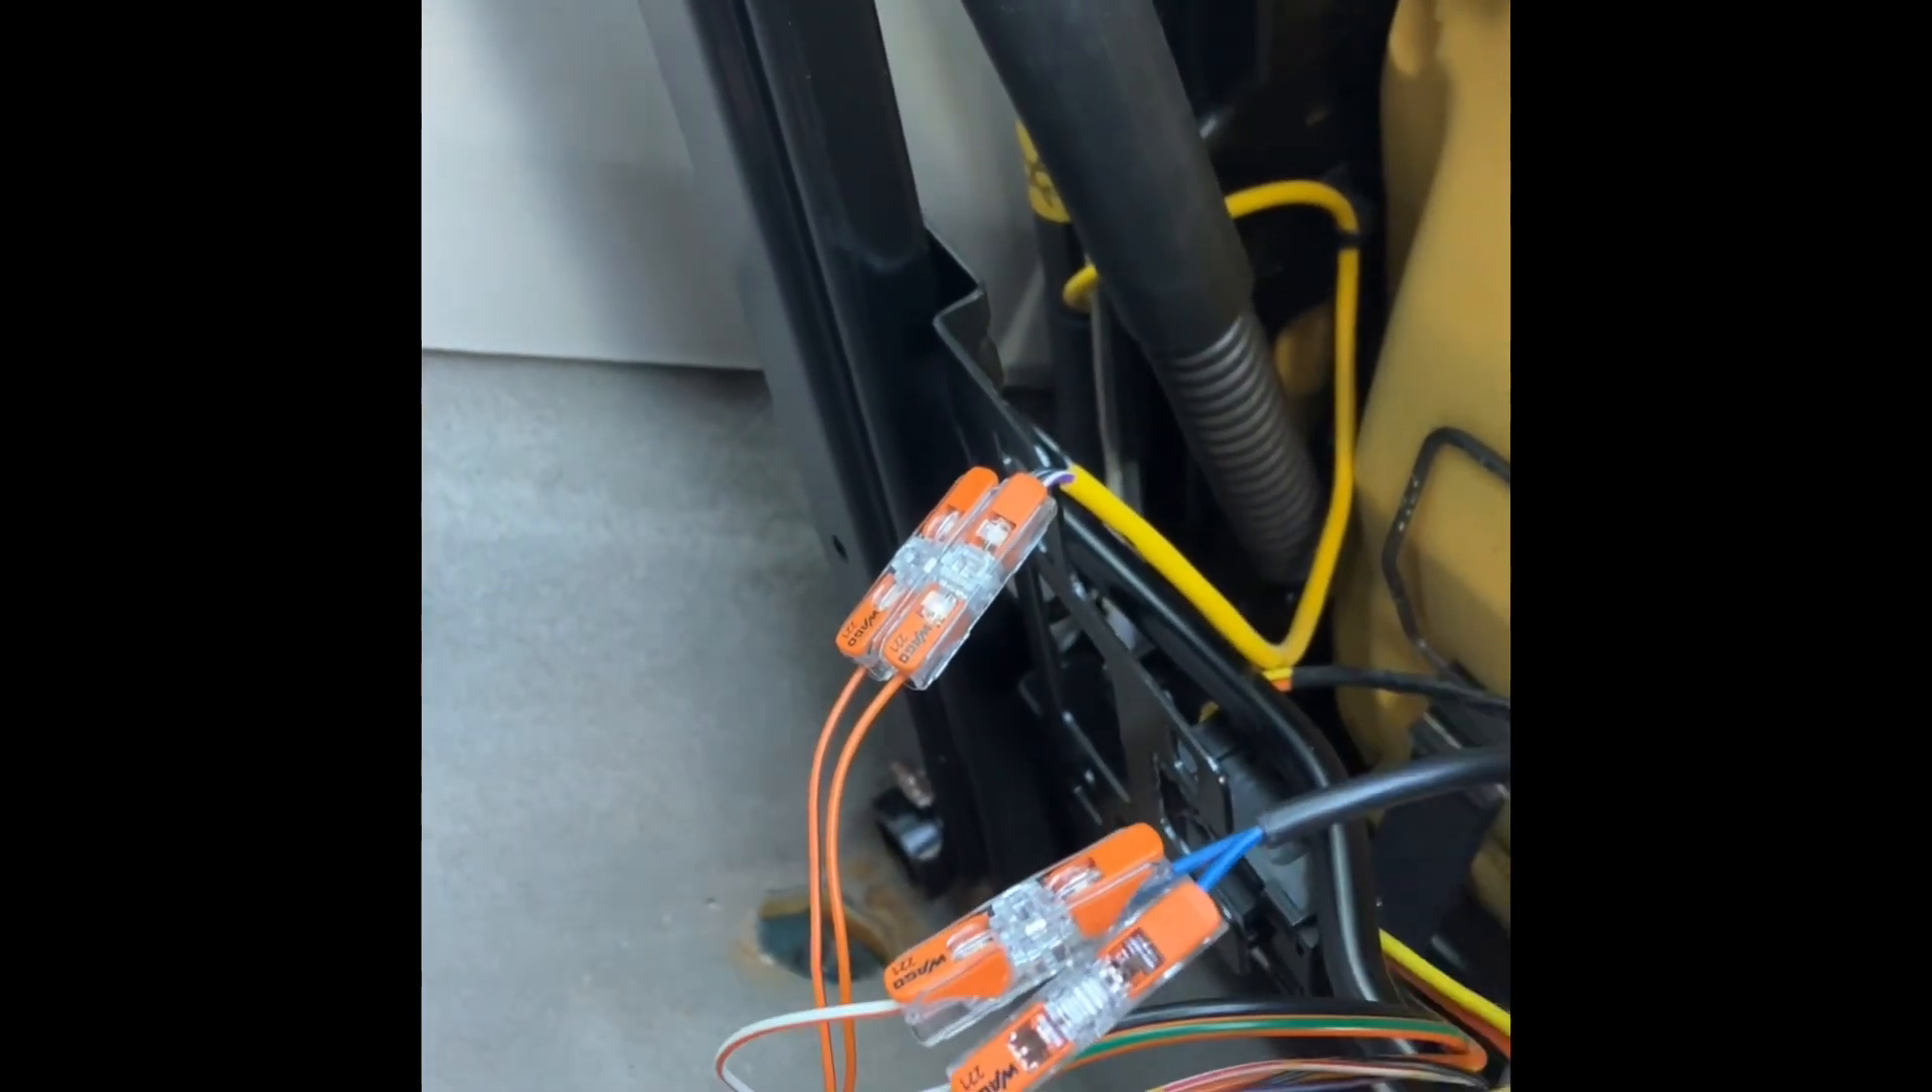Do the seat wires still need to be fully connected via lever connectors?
No.